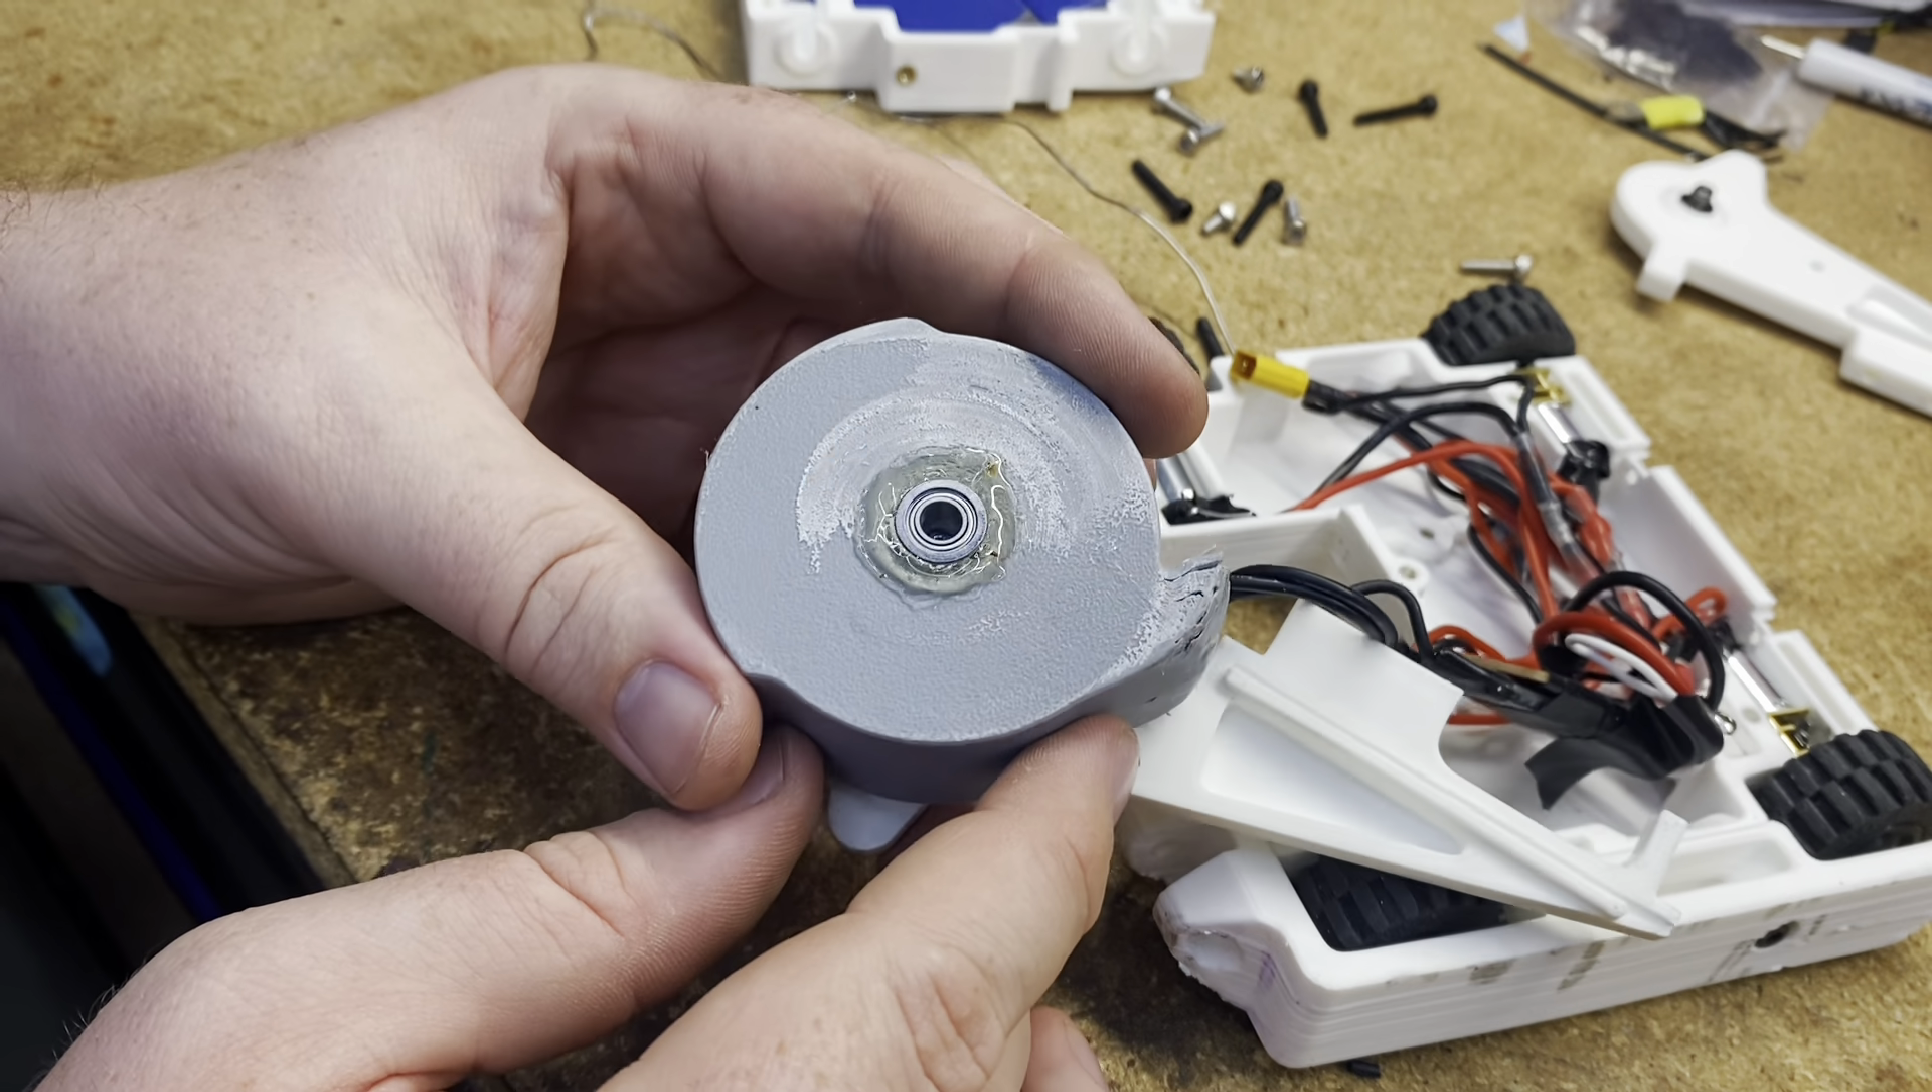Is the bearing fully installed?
Yes.